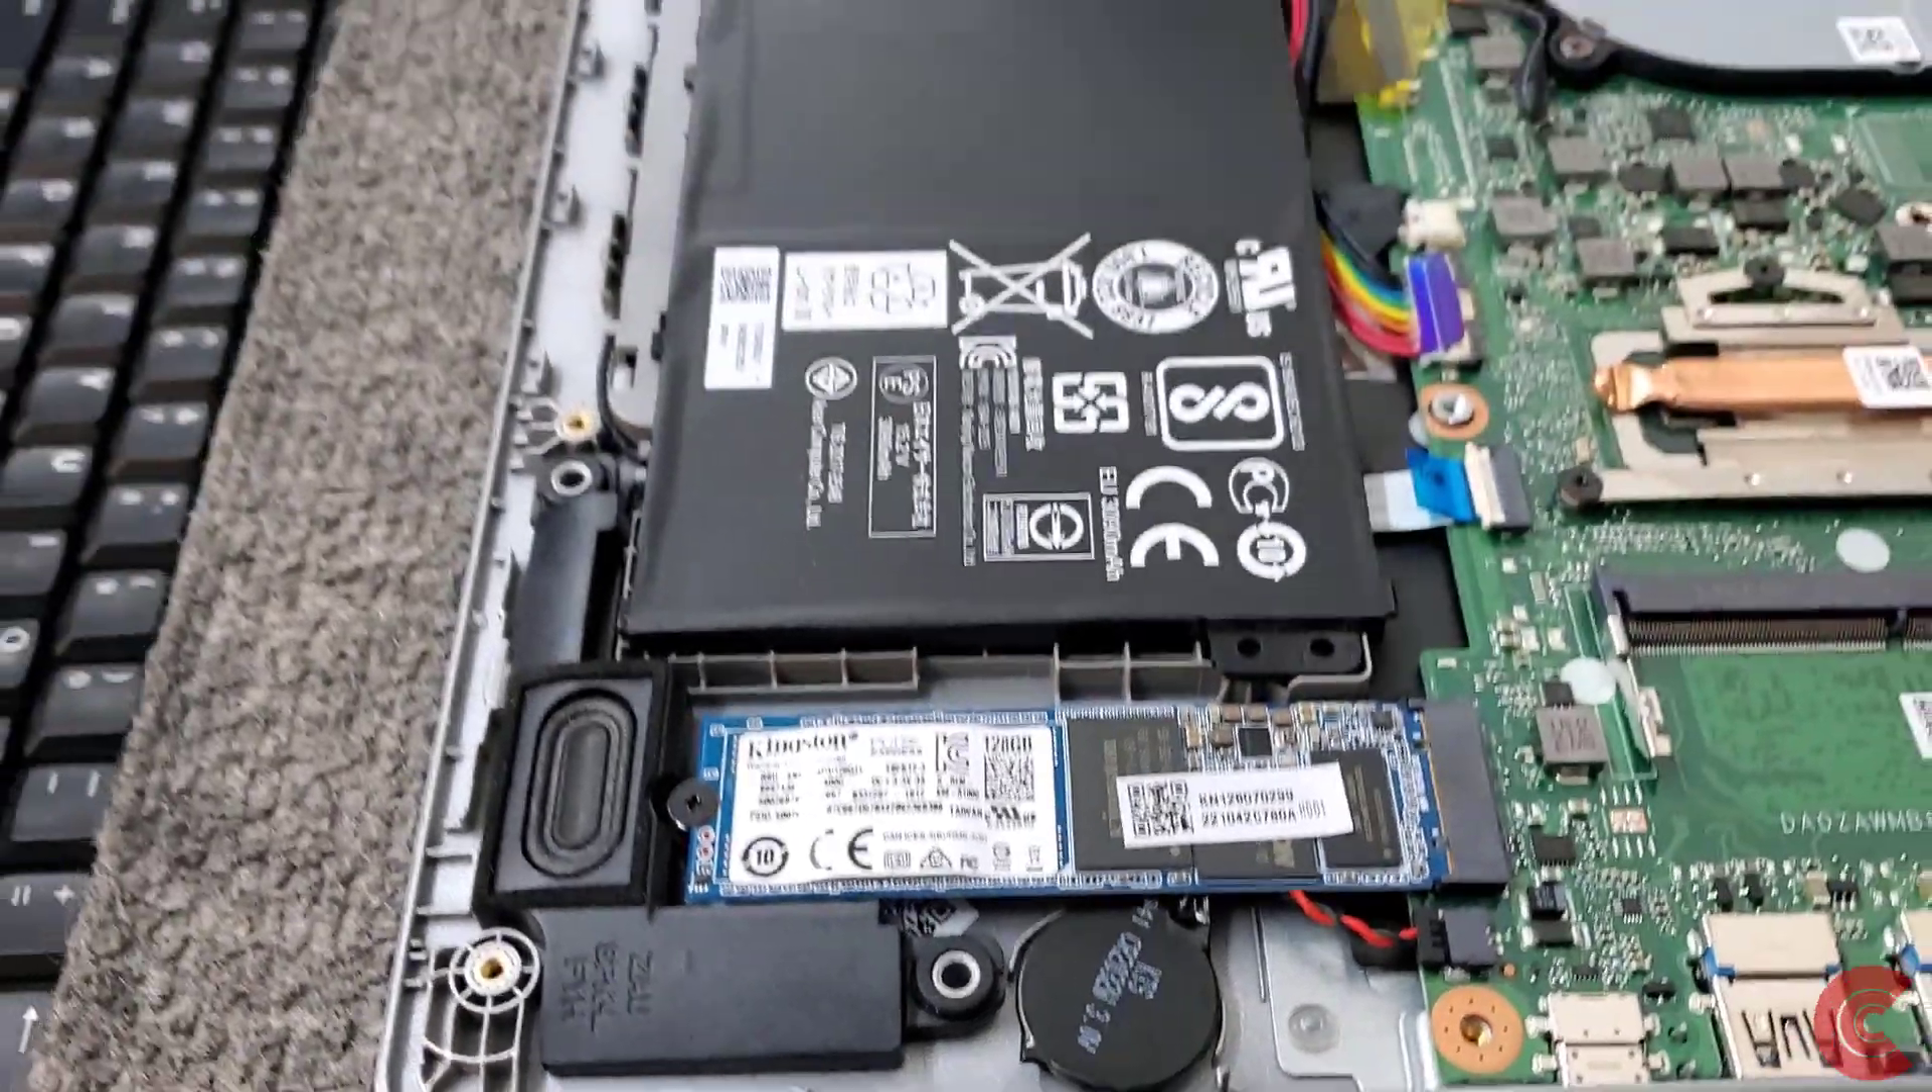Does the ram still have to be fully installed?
Yes.